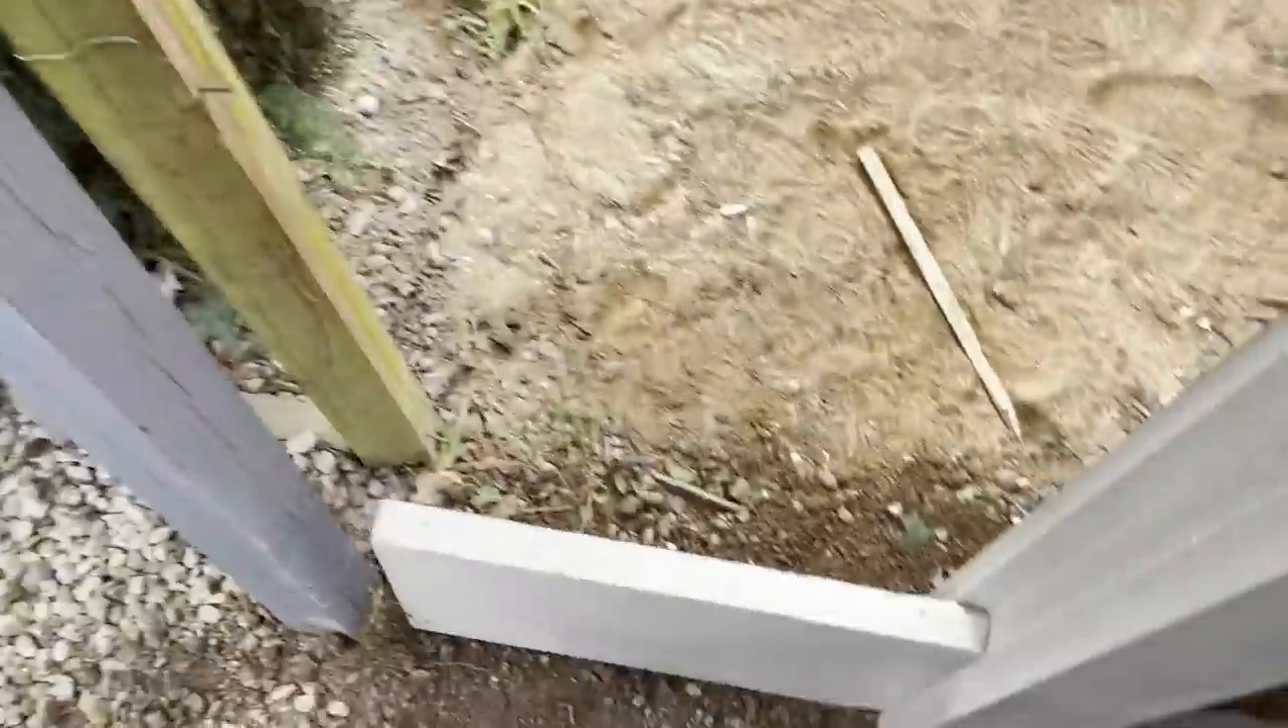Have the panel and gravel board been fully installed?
No.